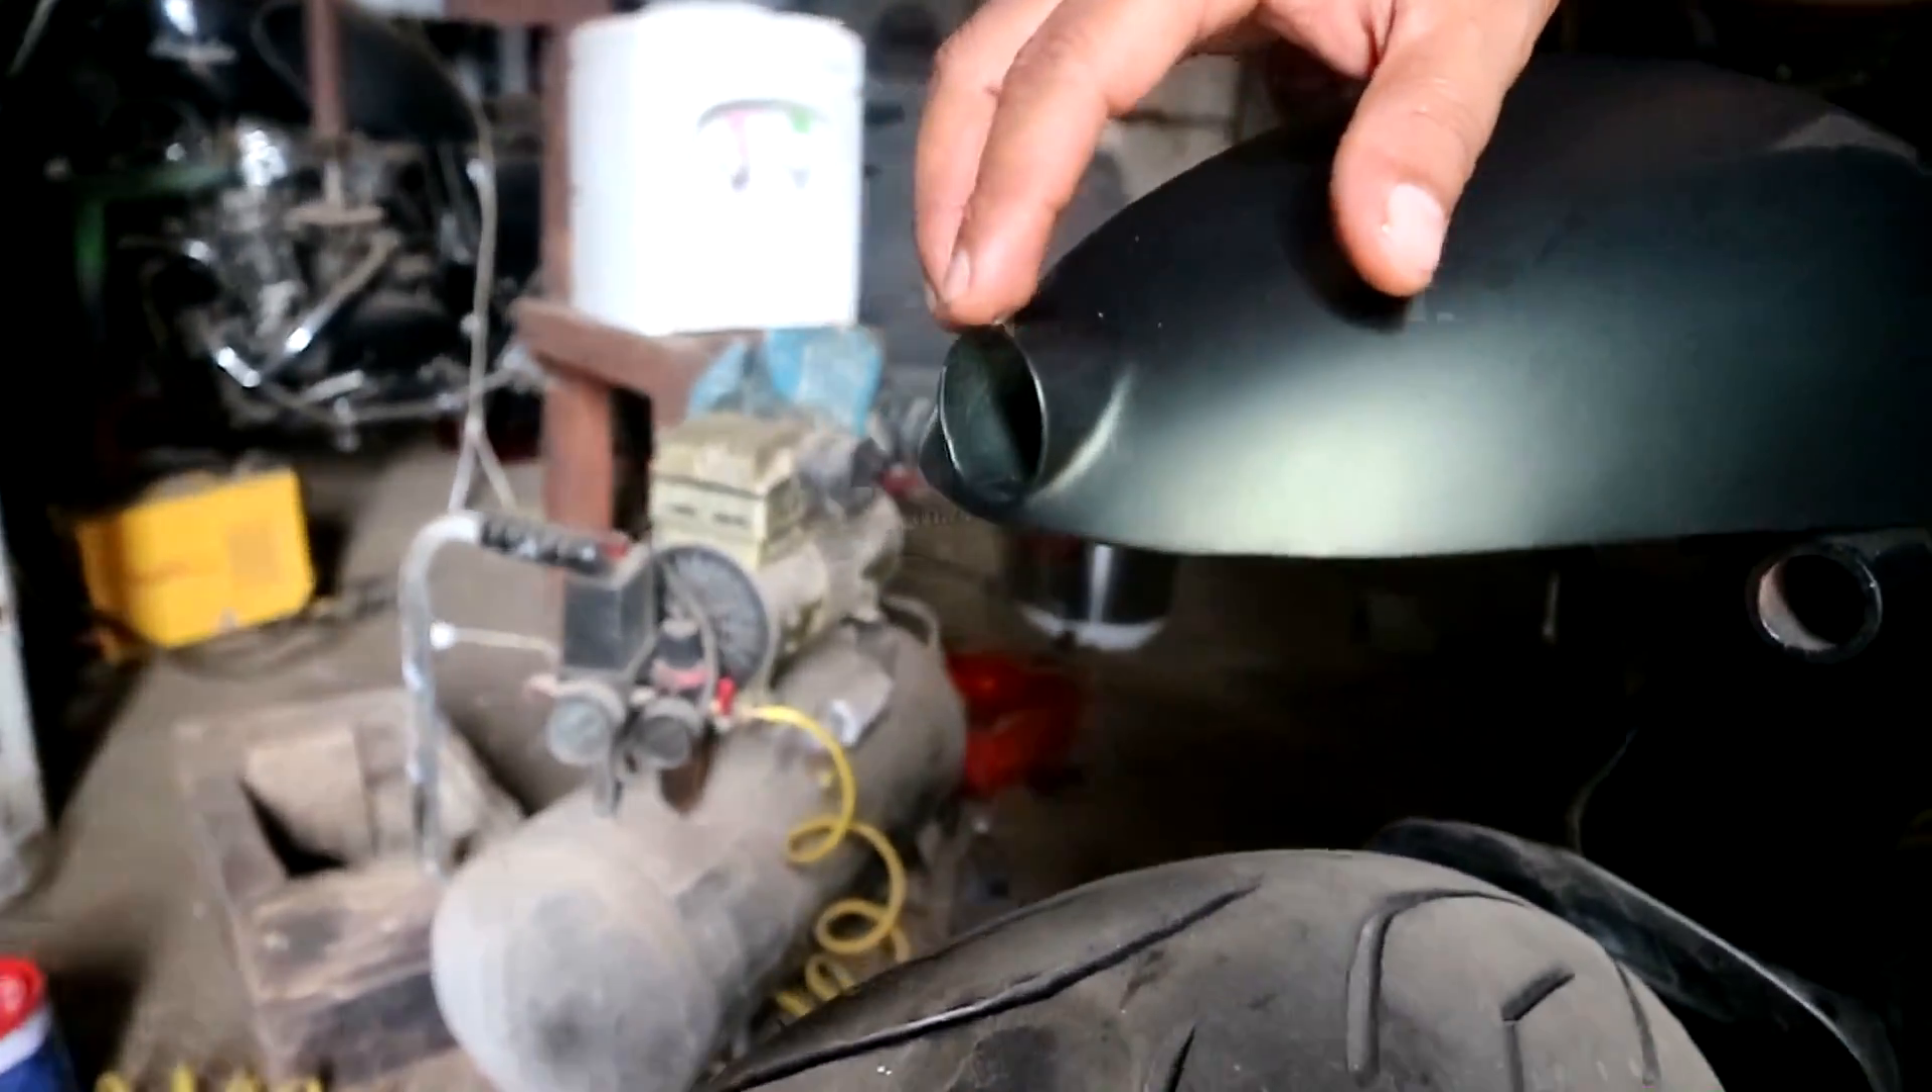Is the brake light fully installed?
No.